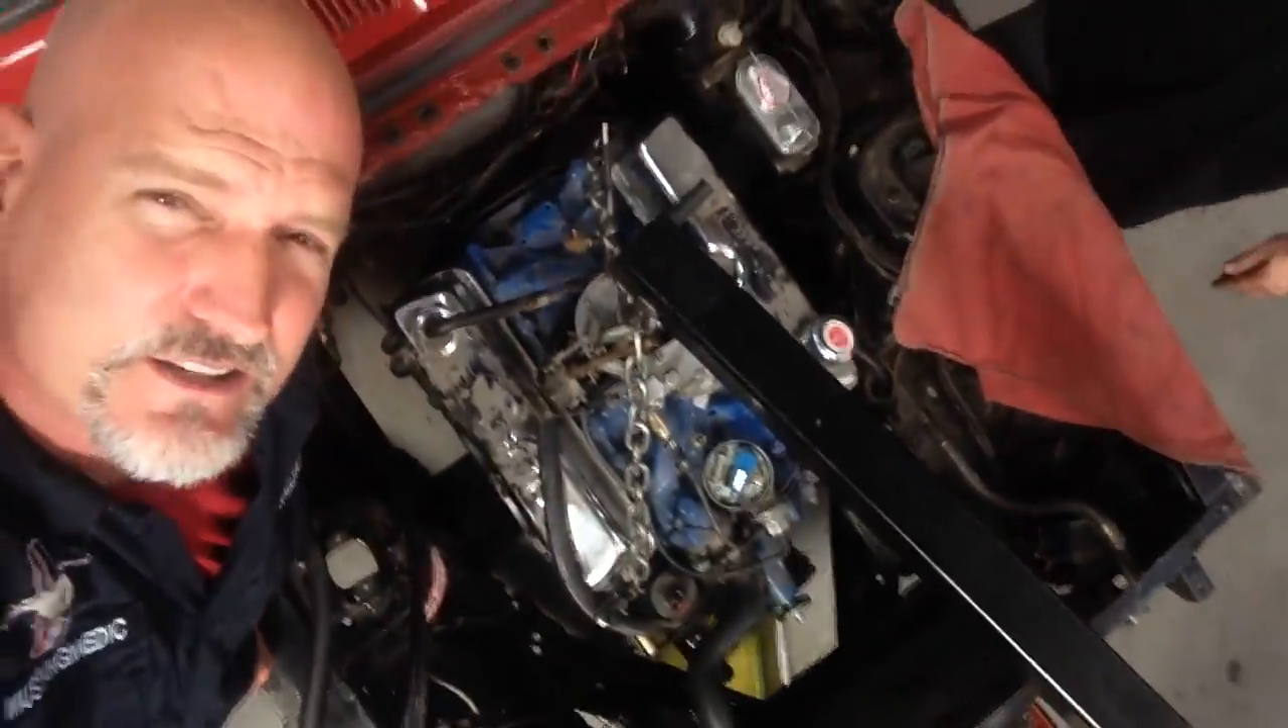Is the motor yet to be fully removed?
Yes.